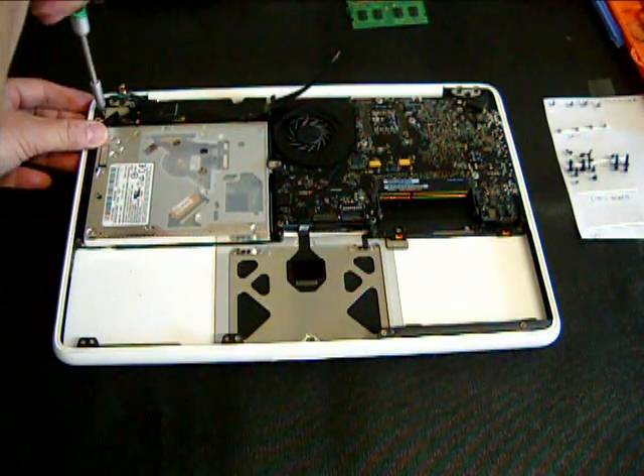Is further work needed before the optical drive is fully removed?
Yes.